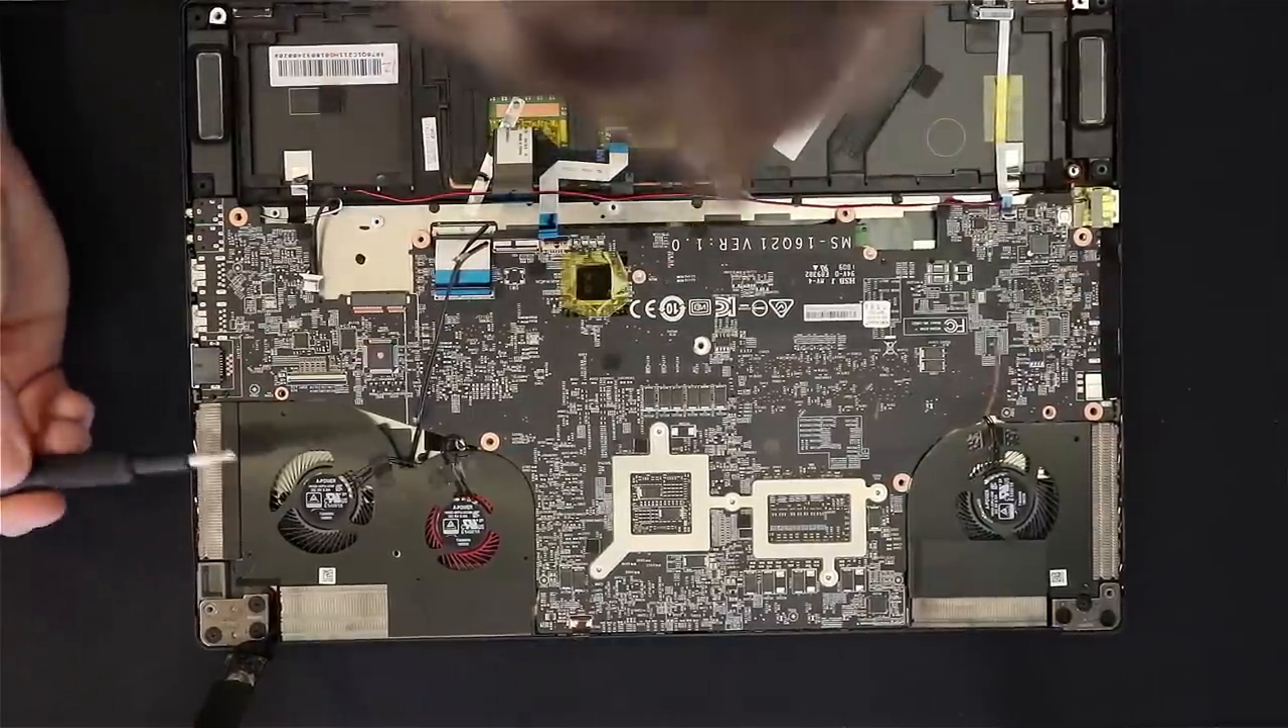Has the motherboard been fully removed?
No.